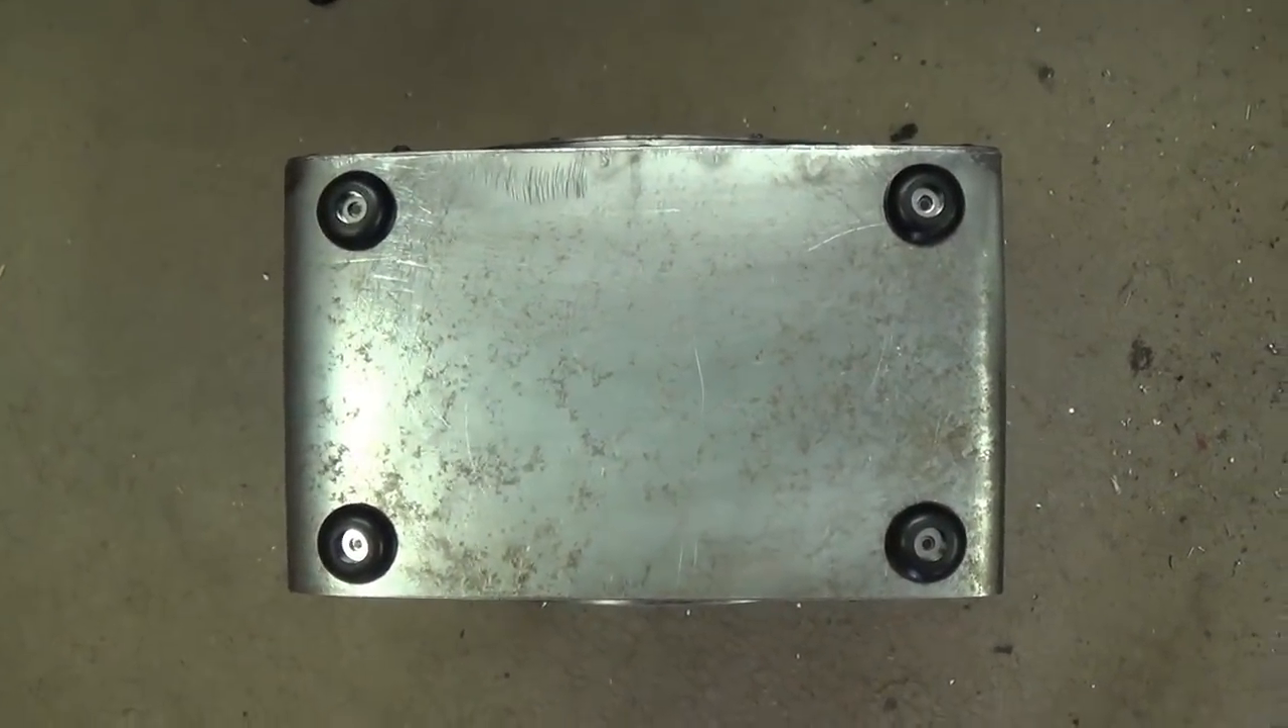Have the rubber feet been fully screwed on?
Yes.